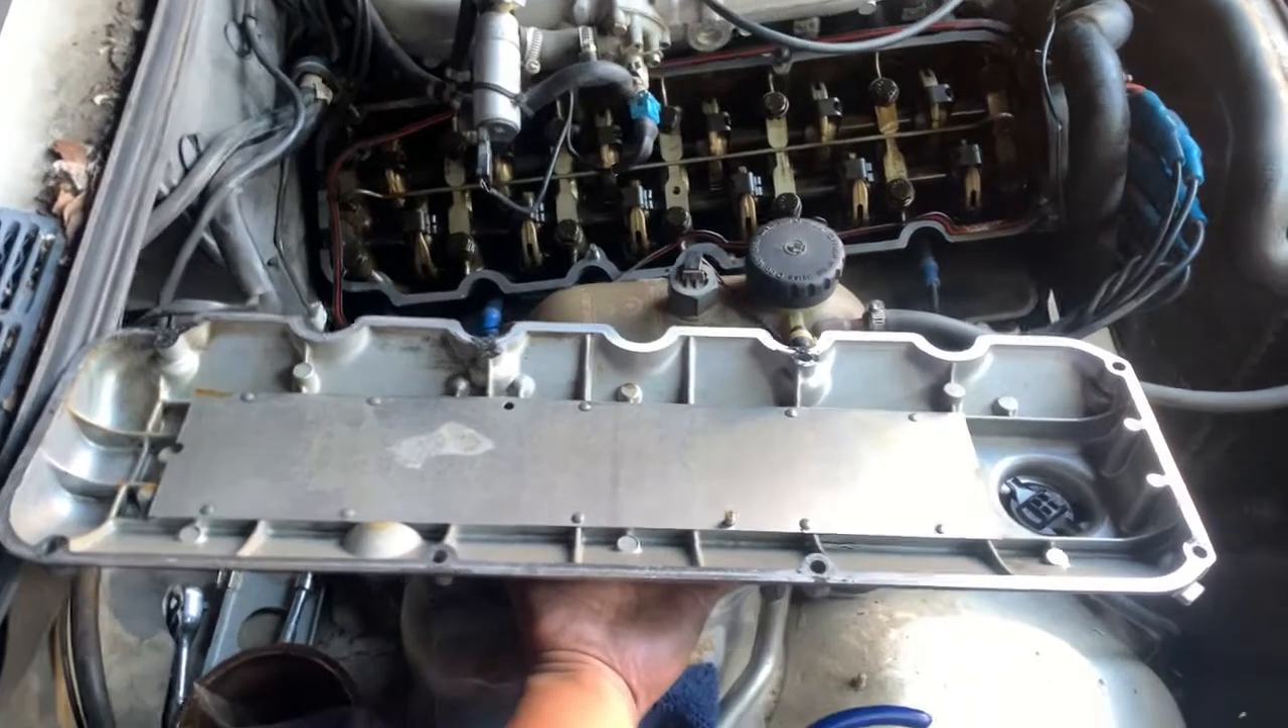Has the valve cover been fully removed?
Yes.